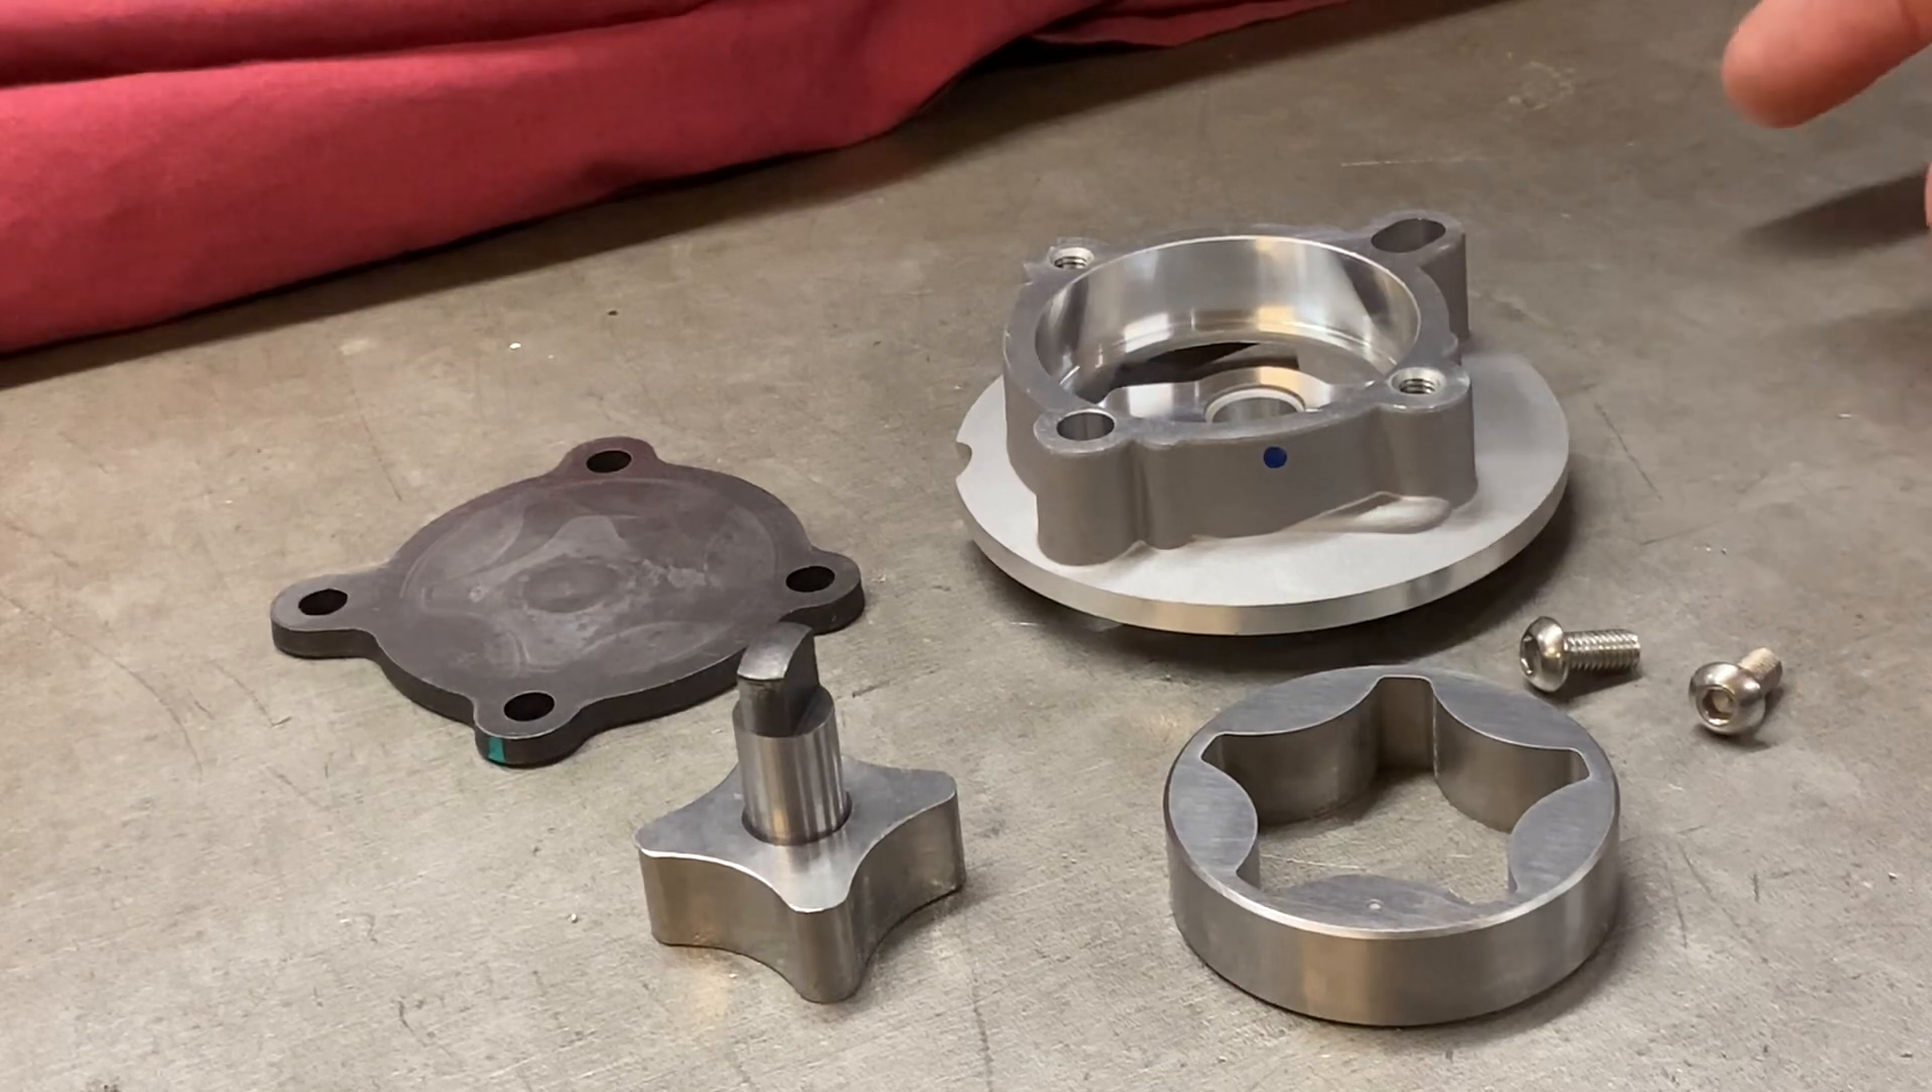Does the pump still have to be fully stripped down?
No.